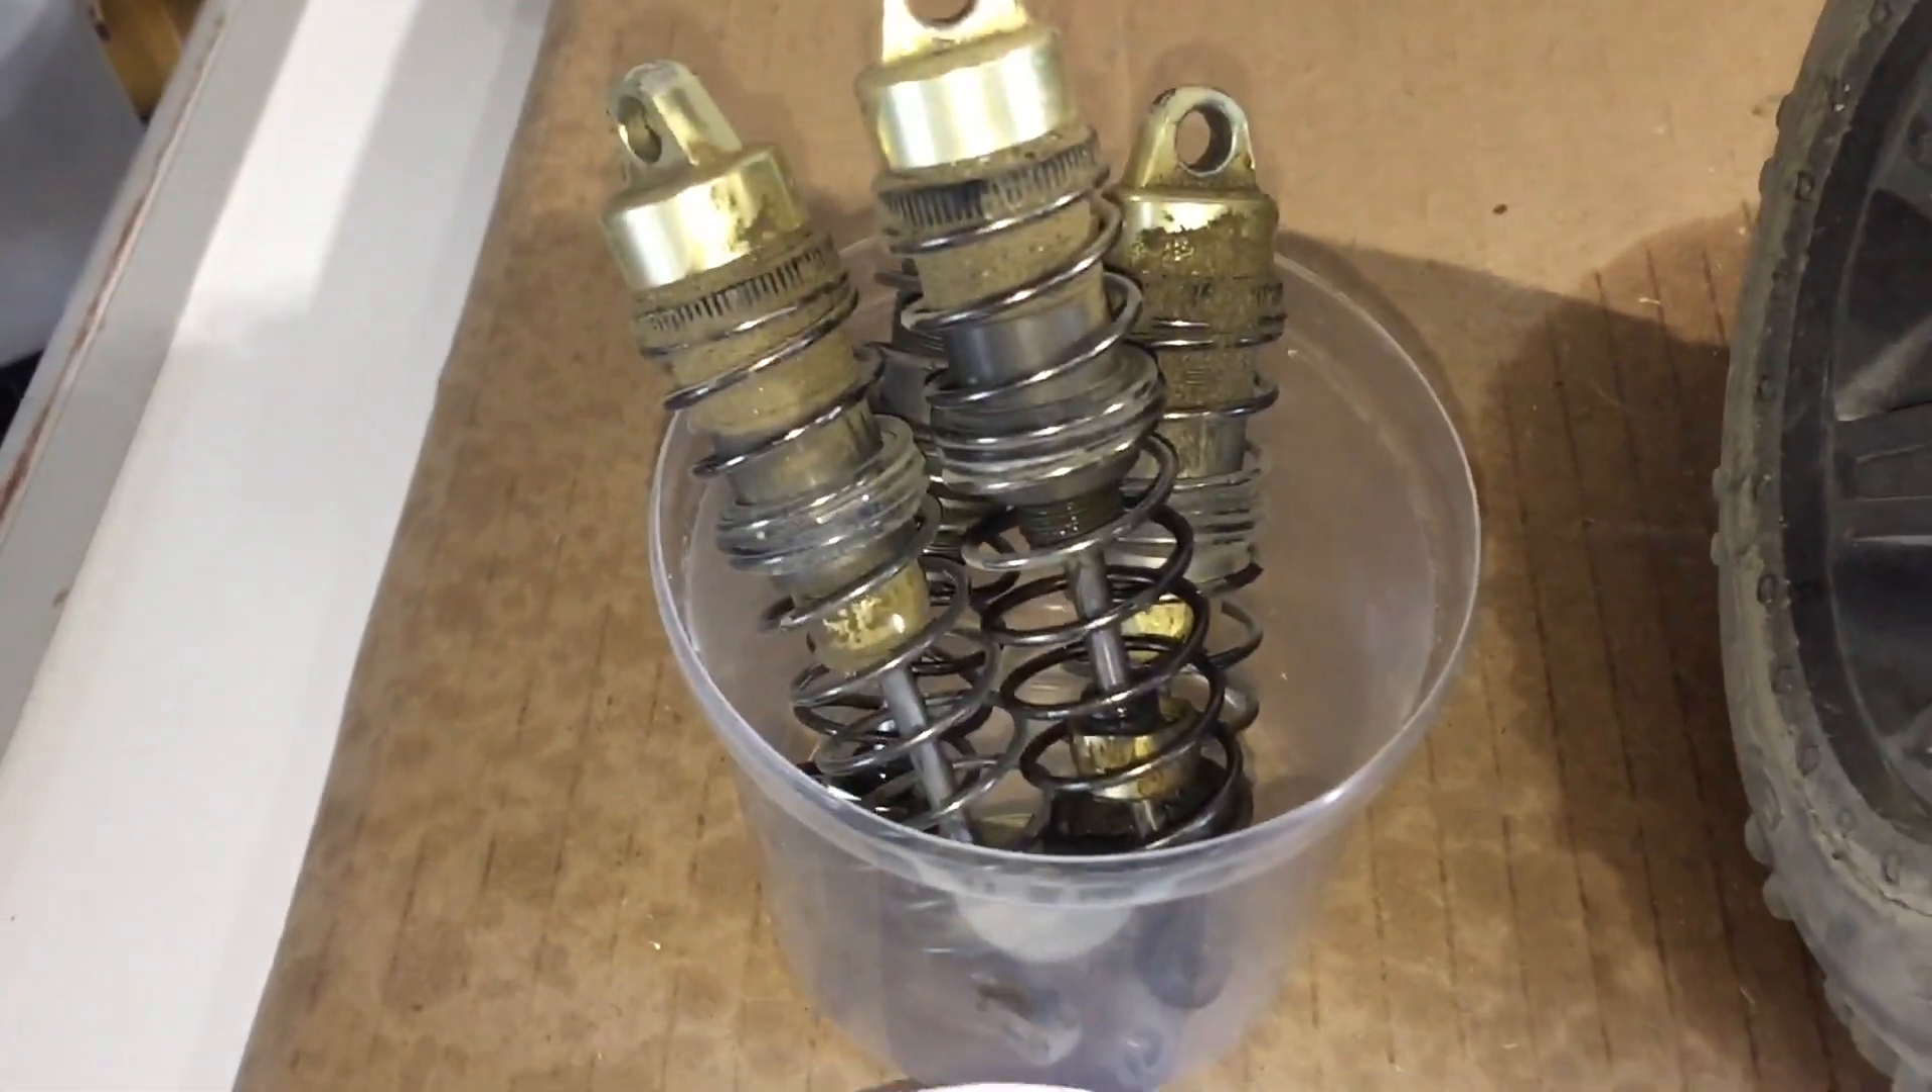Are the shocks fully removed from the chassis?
Yes.